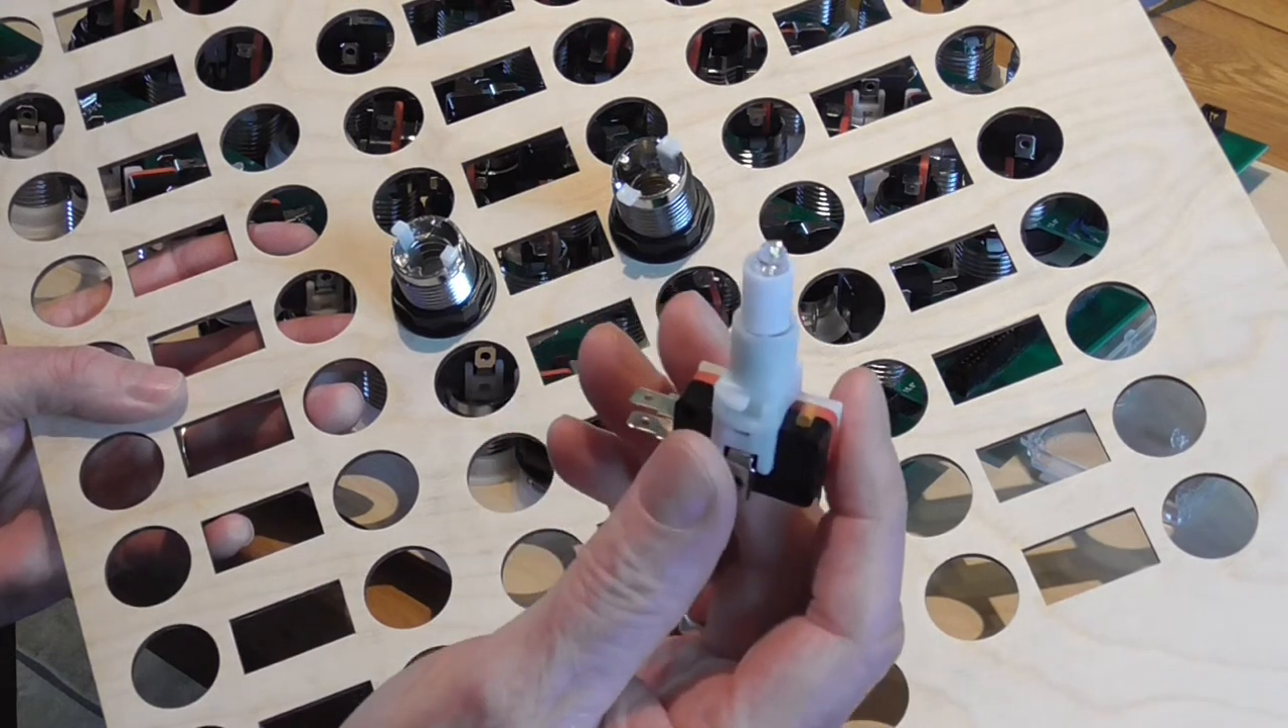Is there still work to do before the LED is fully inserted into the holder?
No.